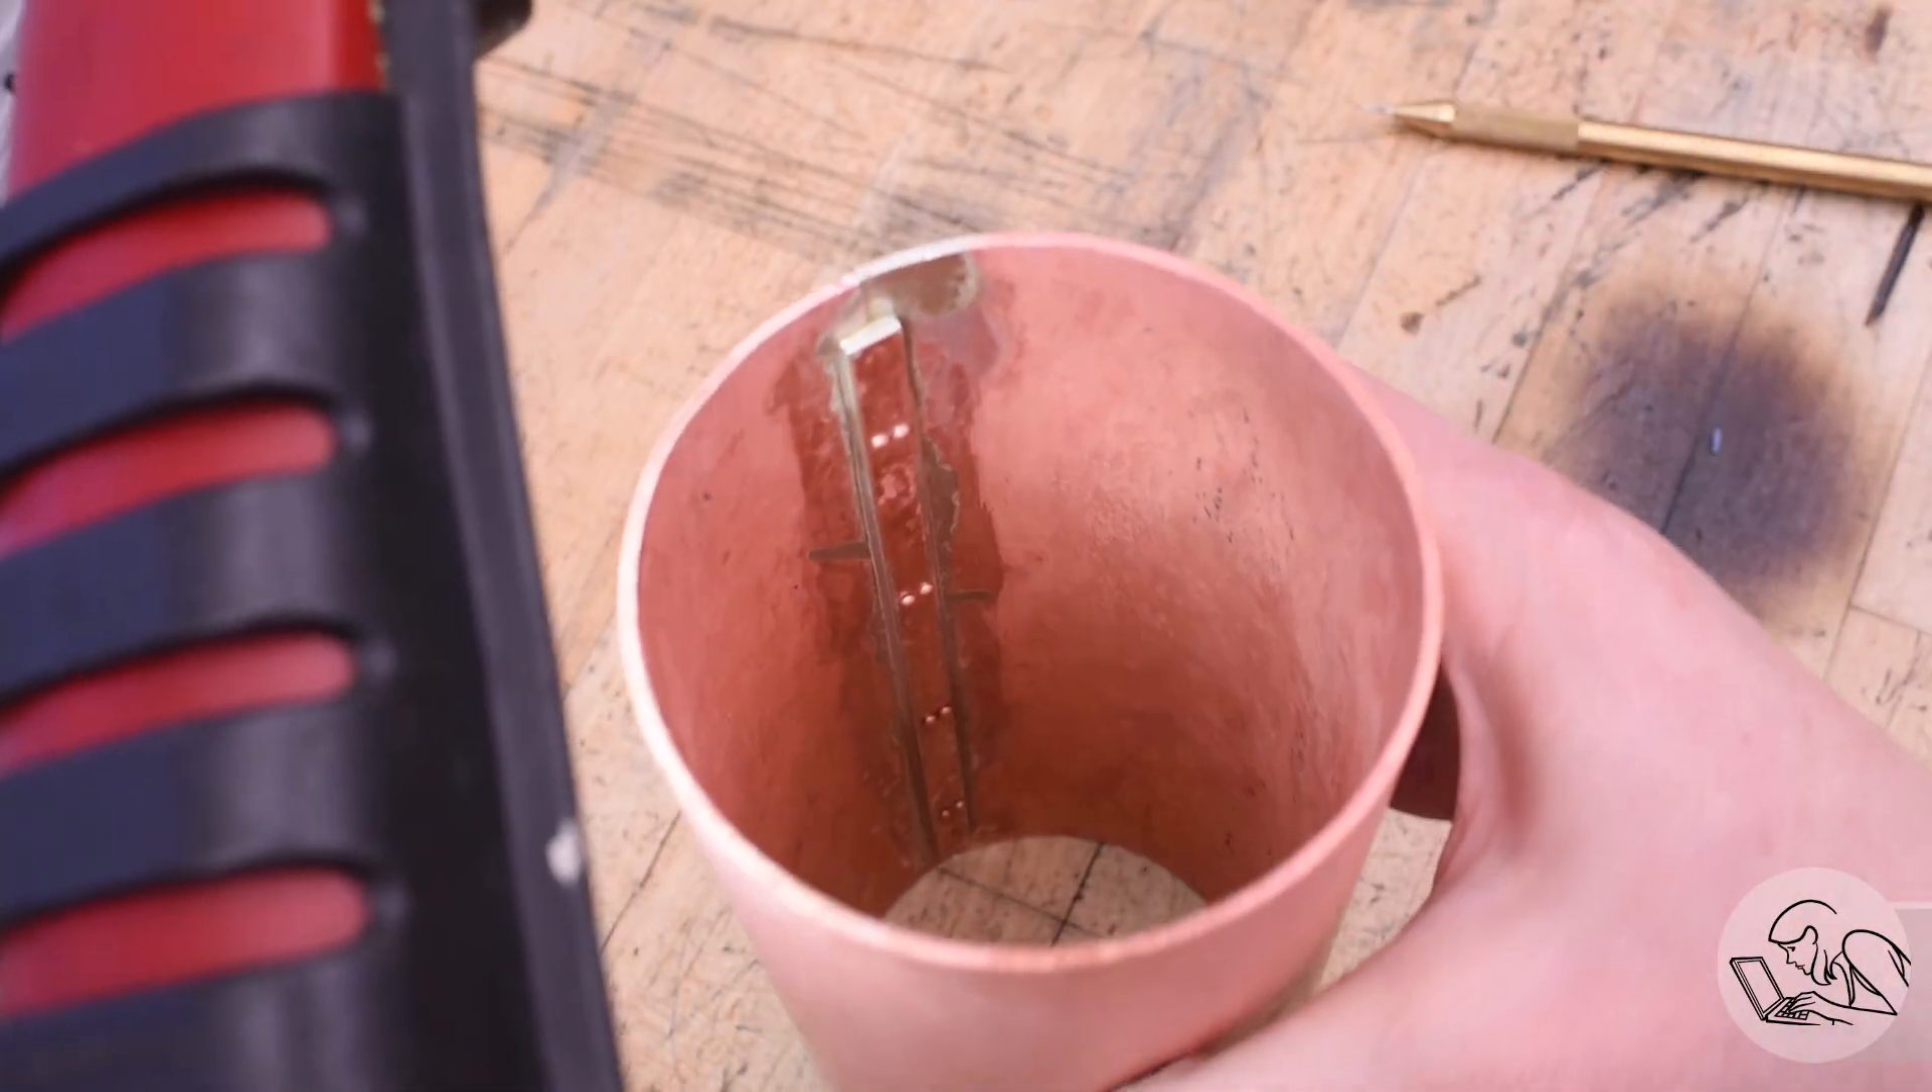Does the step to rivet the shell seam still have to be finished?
No.